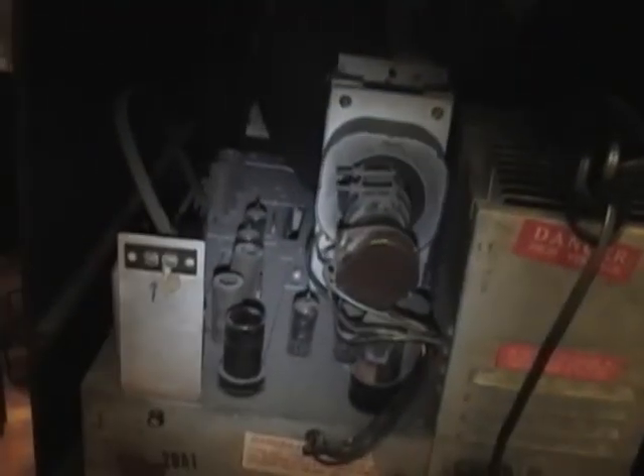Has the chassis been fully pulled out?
No.